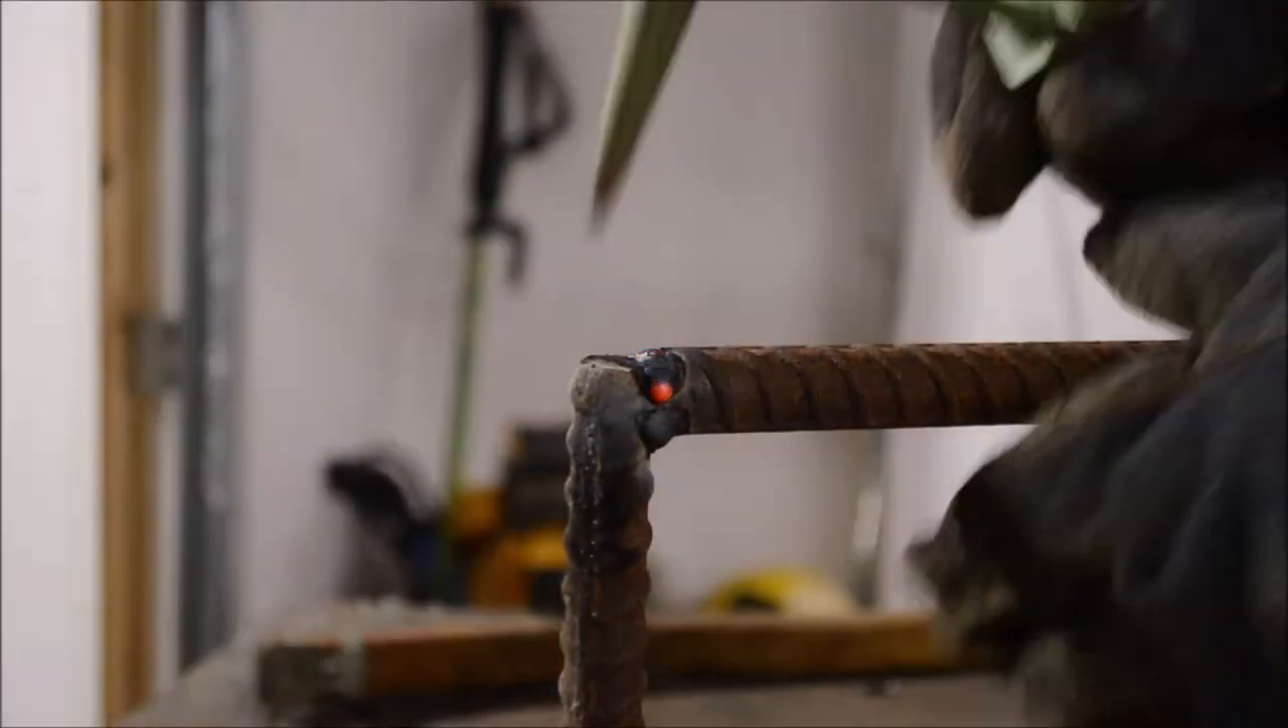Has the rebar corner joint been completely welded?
No.